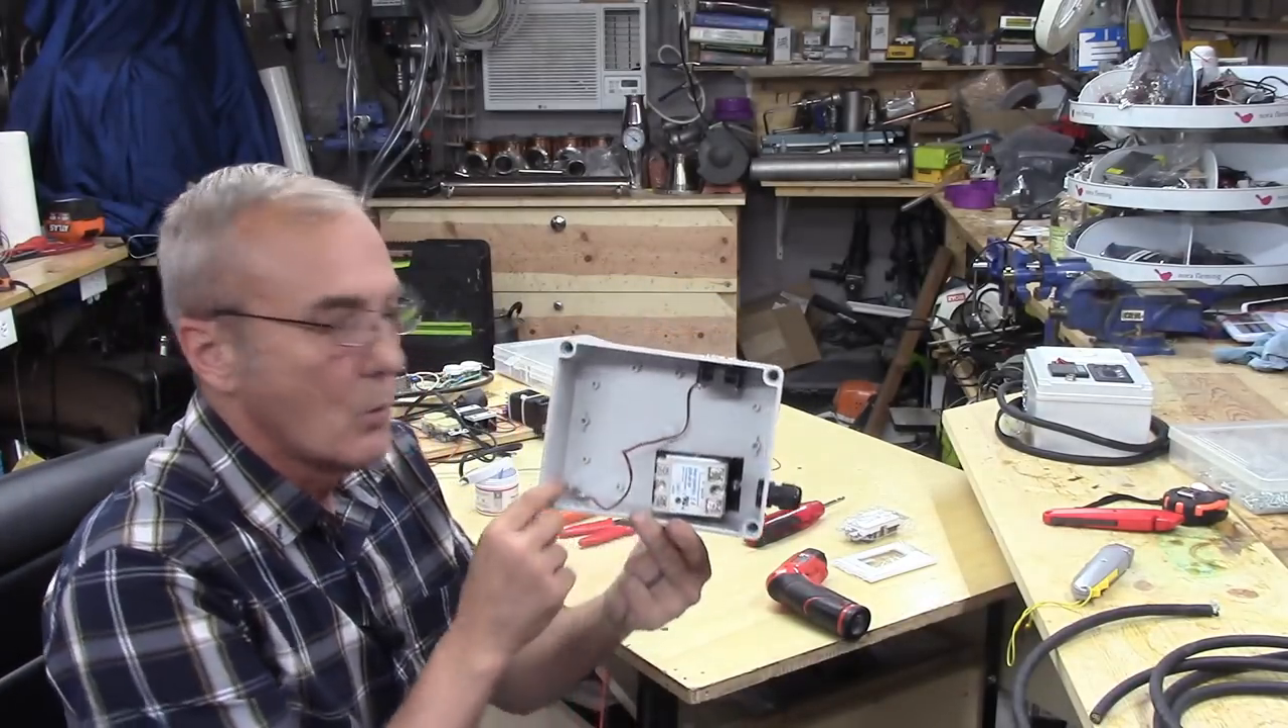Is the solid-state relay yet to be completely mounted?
No.